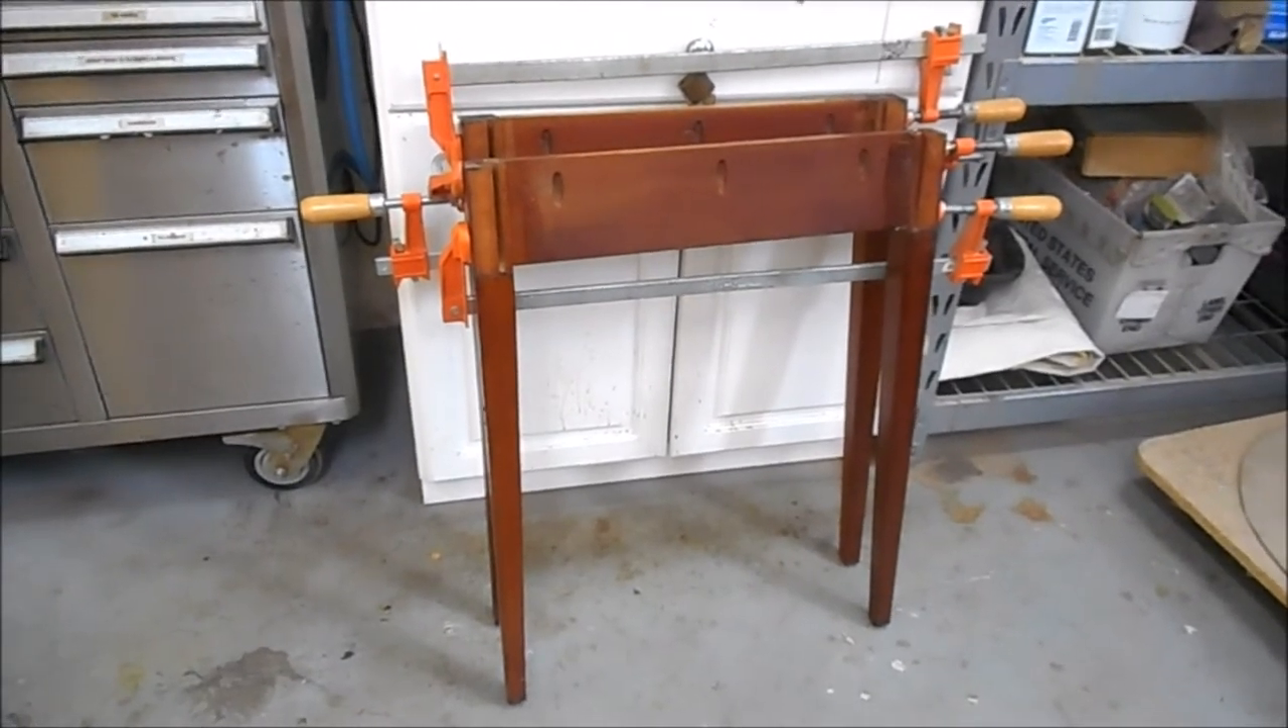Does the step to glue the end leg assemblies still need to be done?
No.